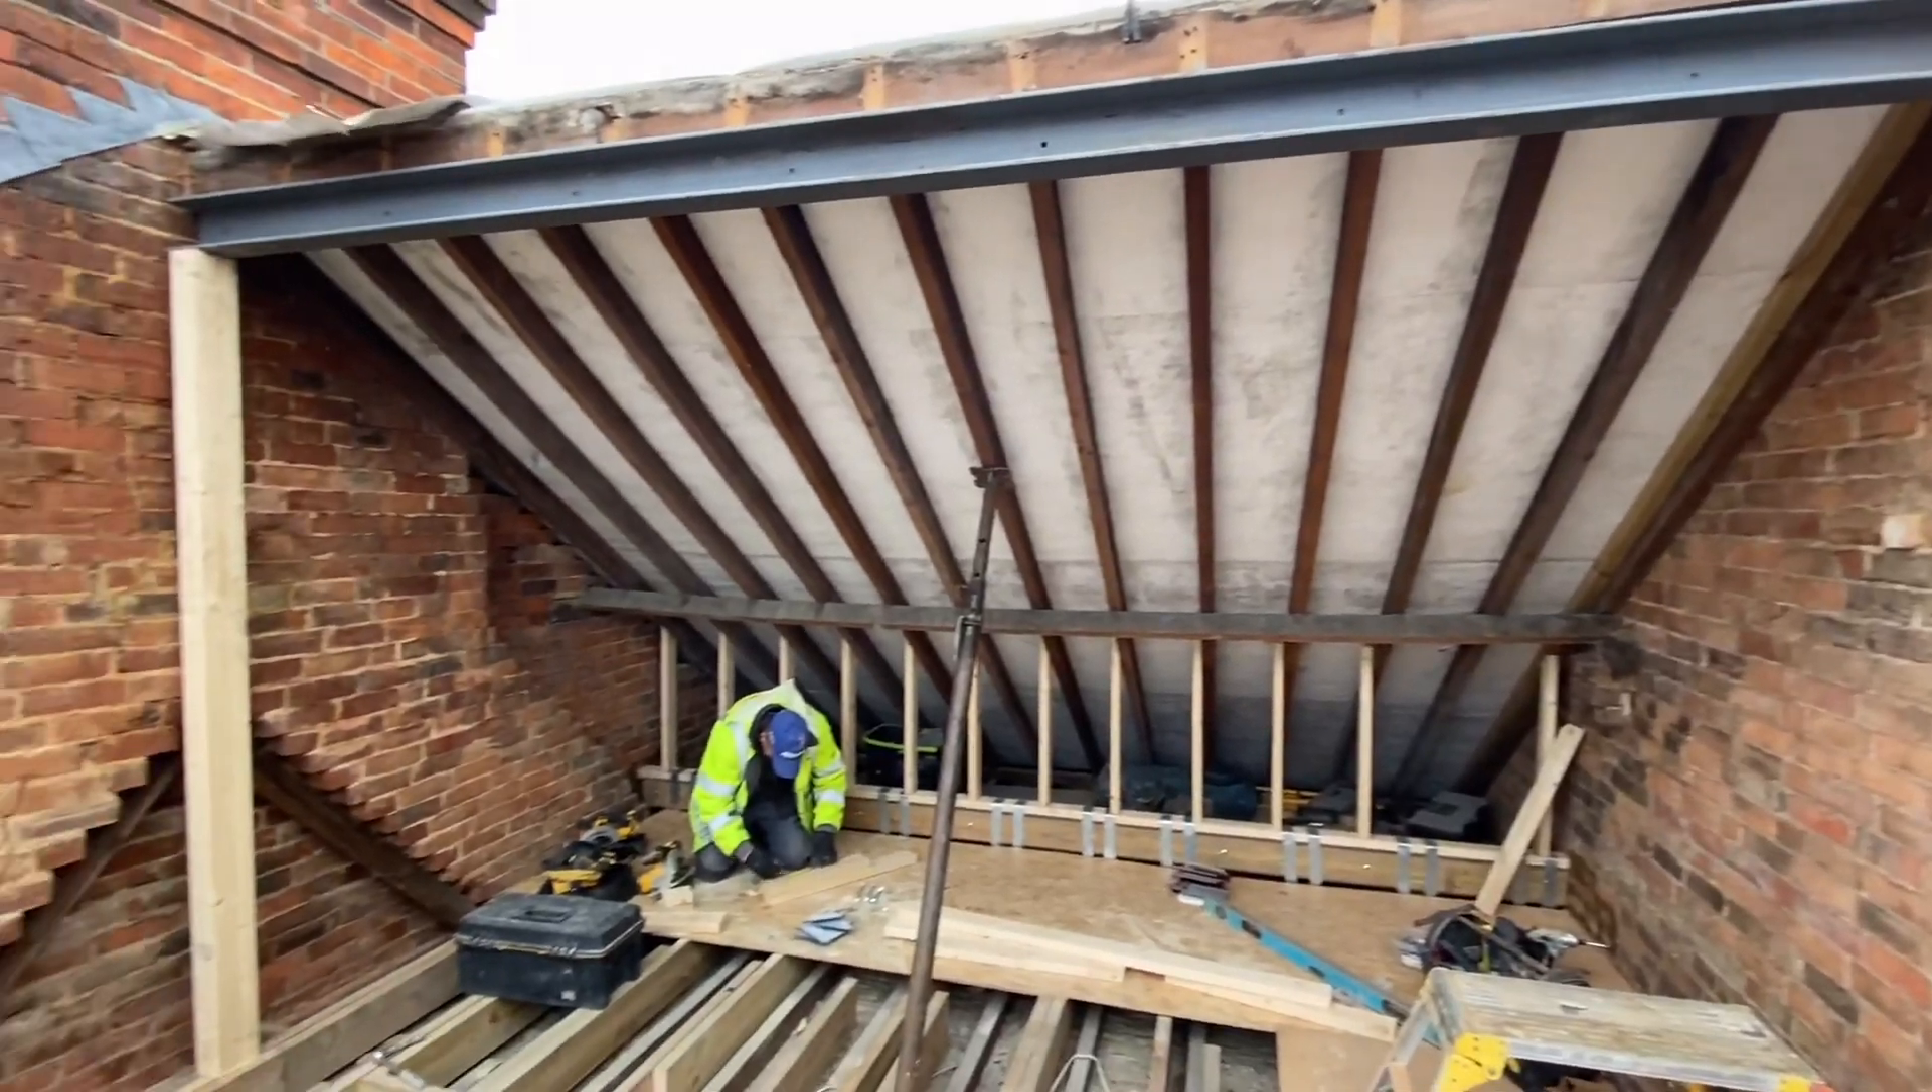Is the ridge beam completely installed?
Yes.